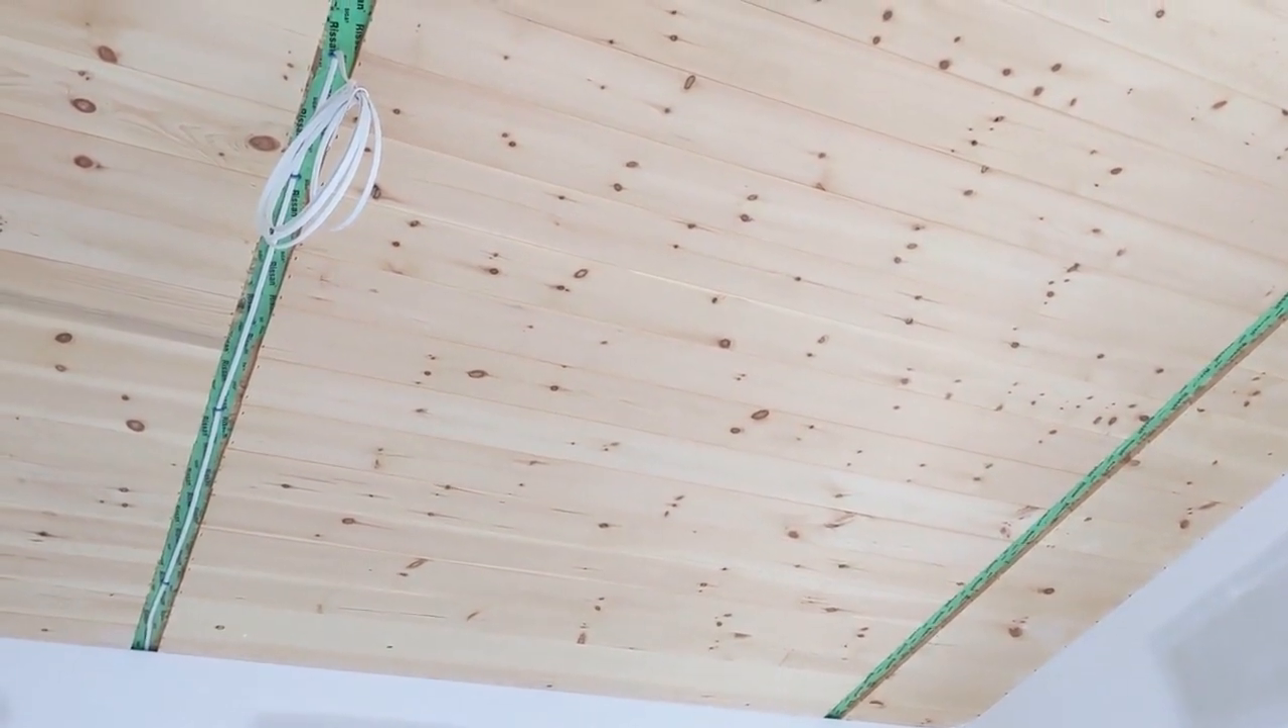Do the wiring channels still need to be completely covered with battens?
Yes.